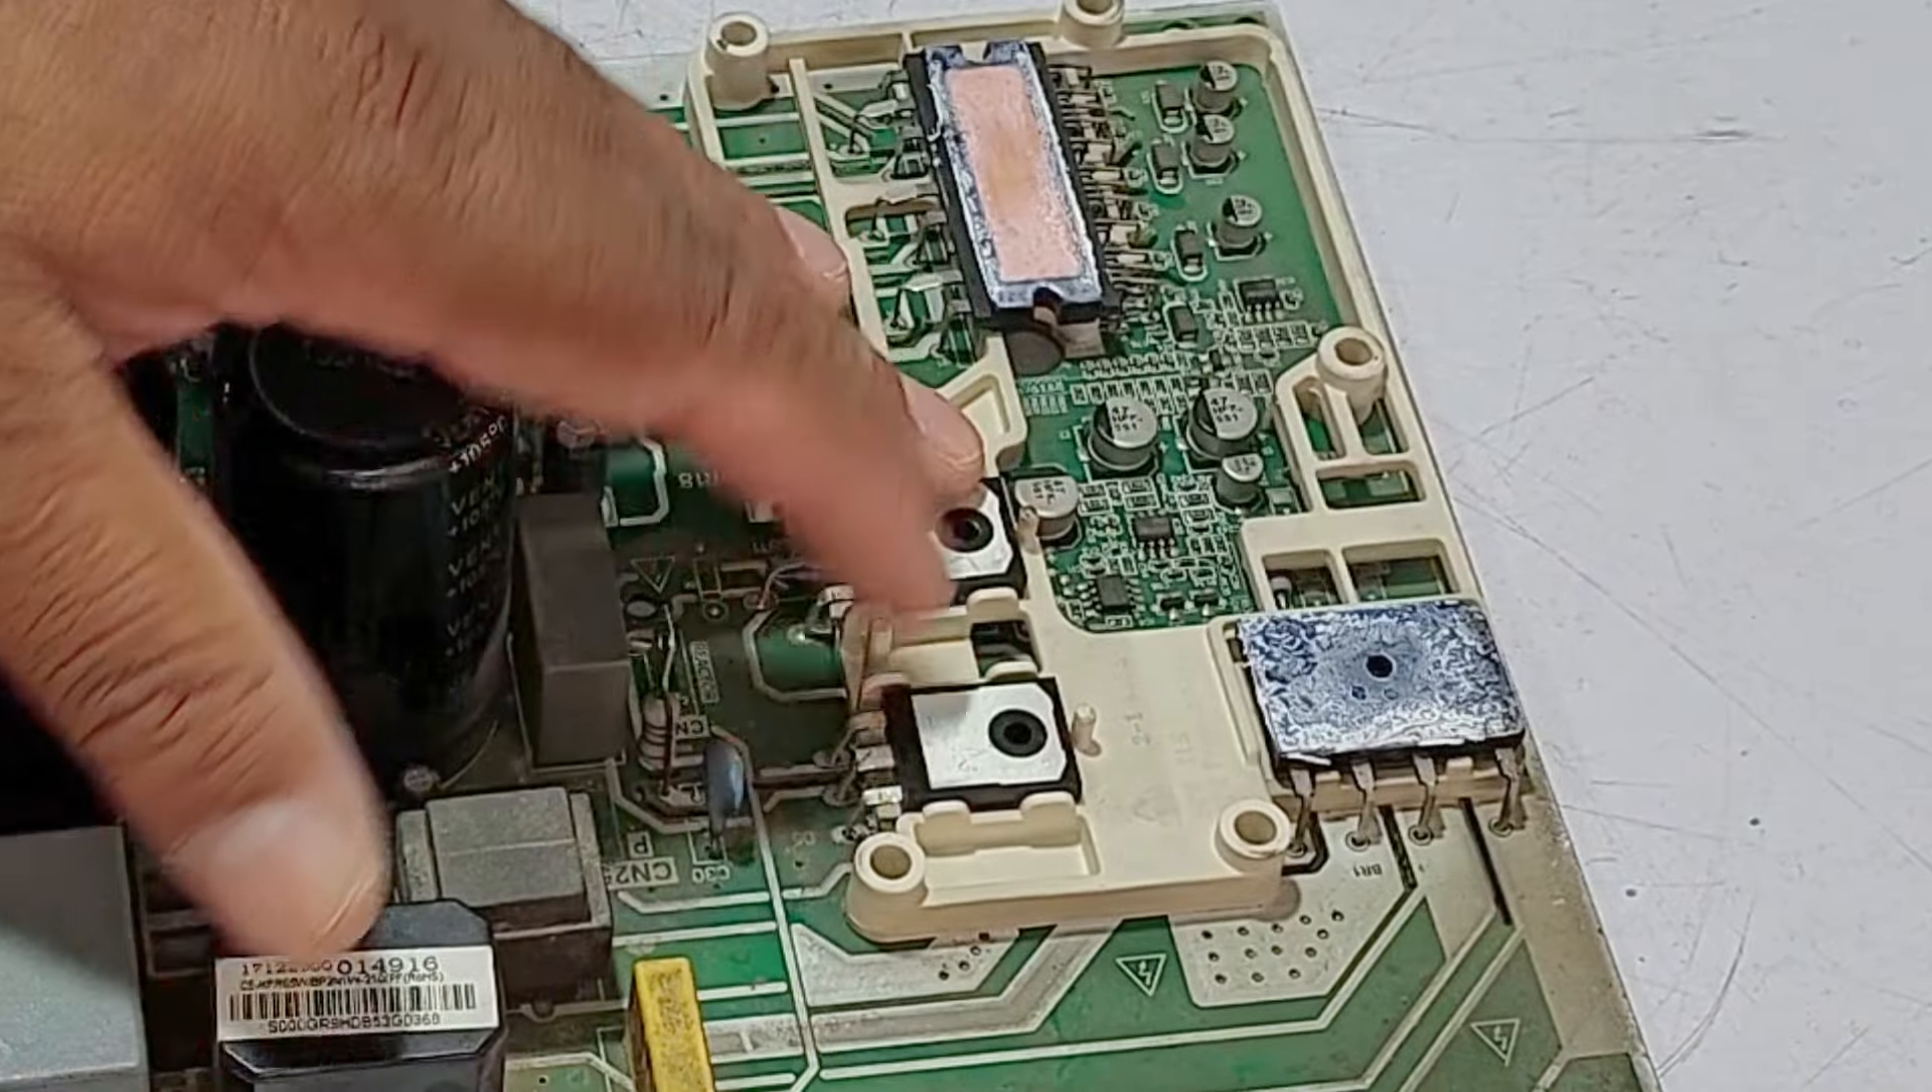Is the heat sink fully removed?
Yes.